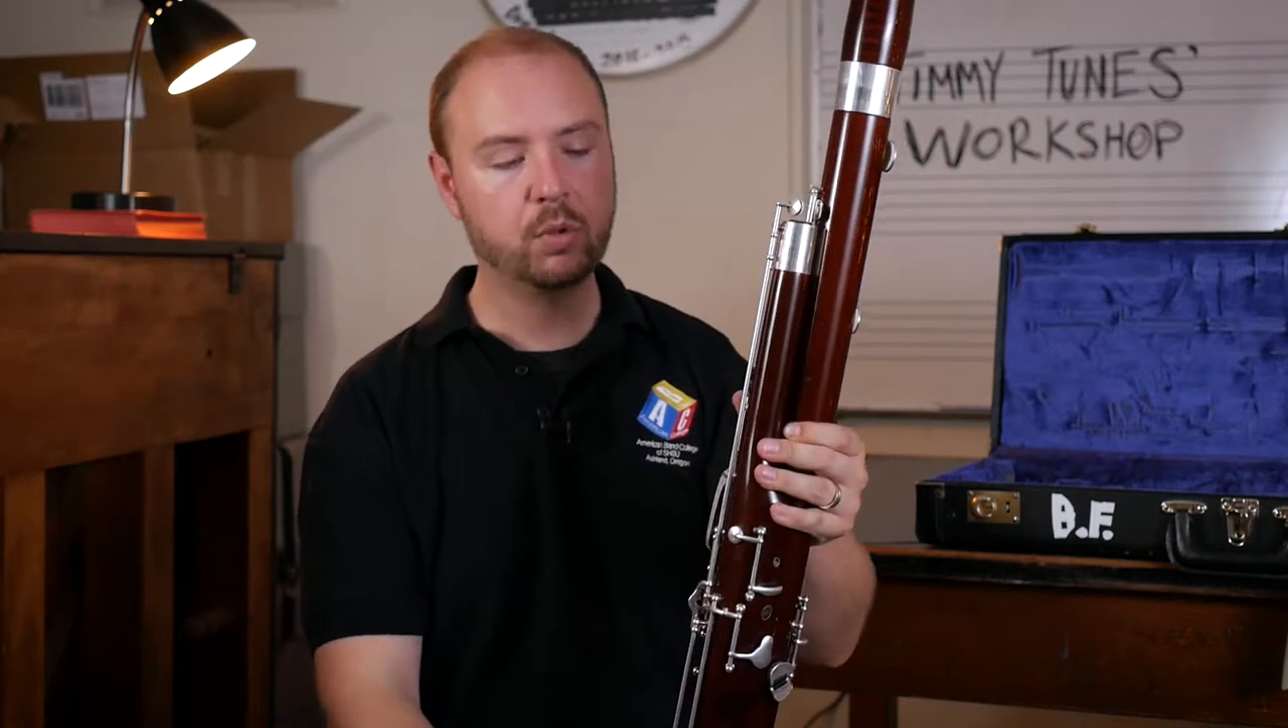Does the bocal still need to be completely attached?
Yes.